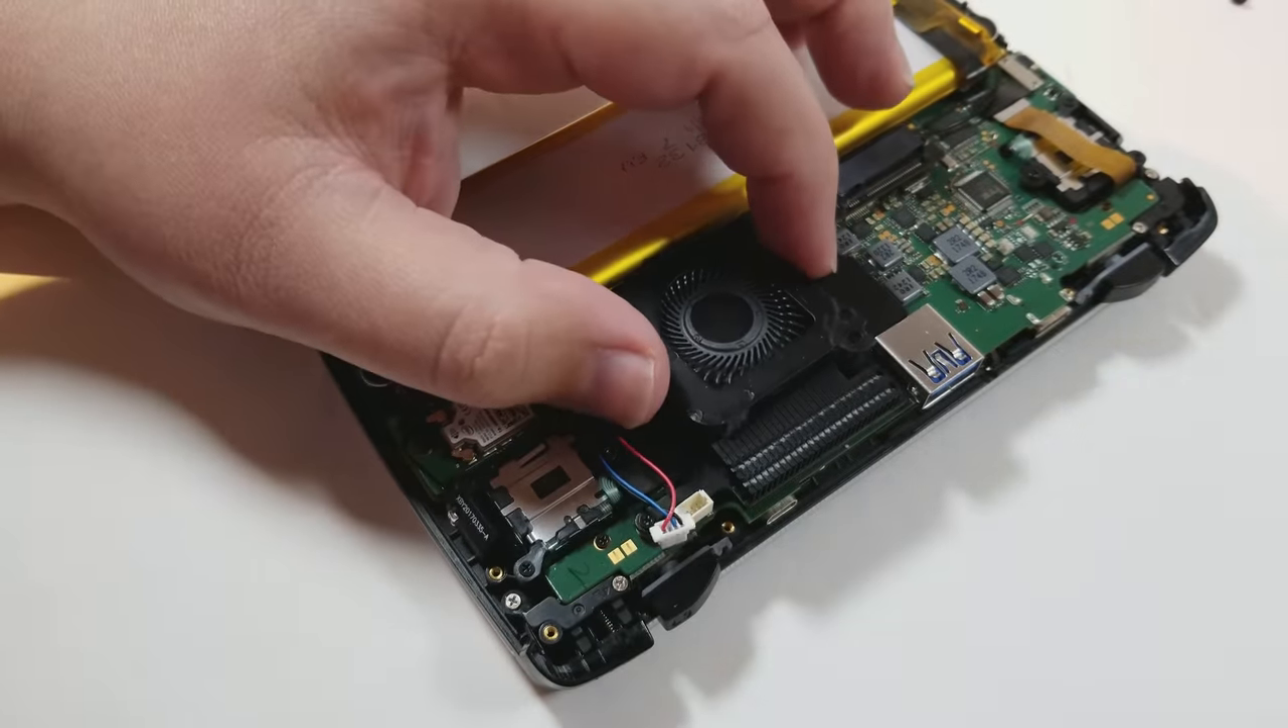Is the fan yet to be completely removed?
Yes.